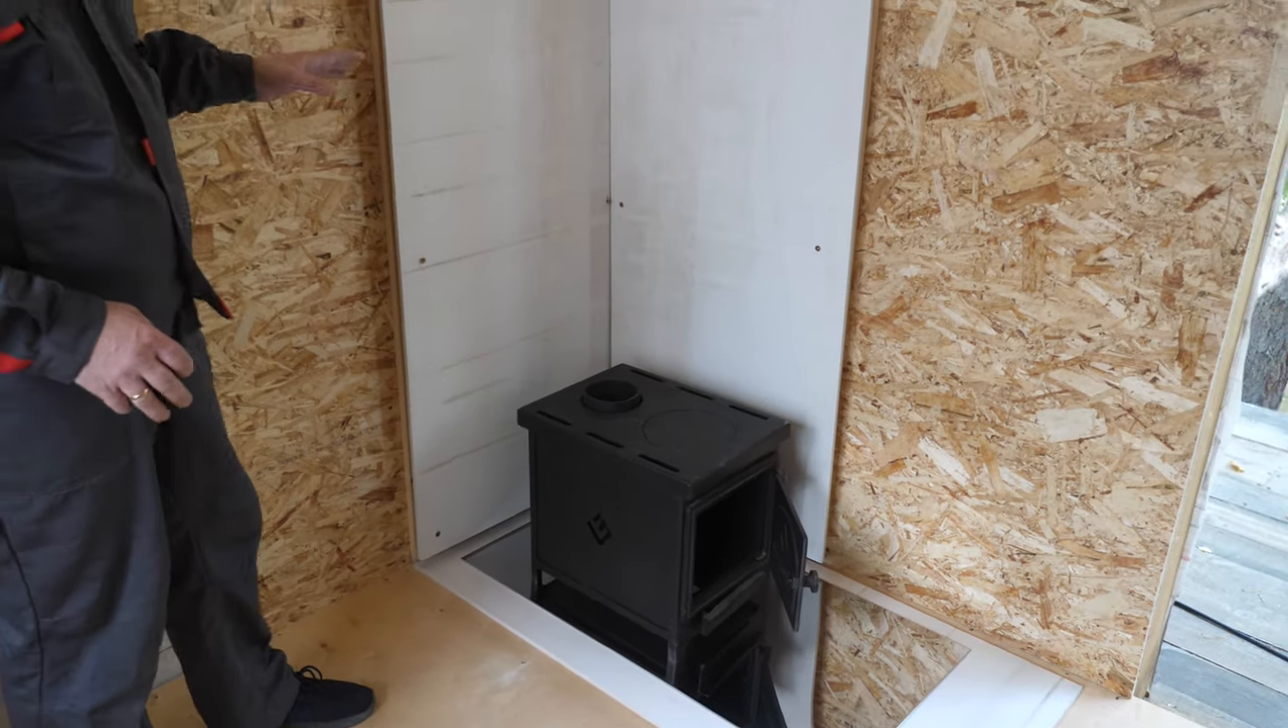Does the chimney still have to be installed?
Yes.